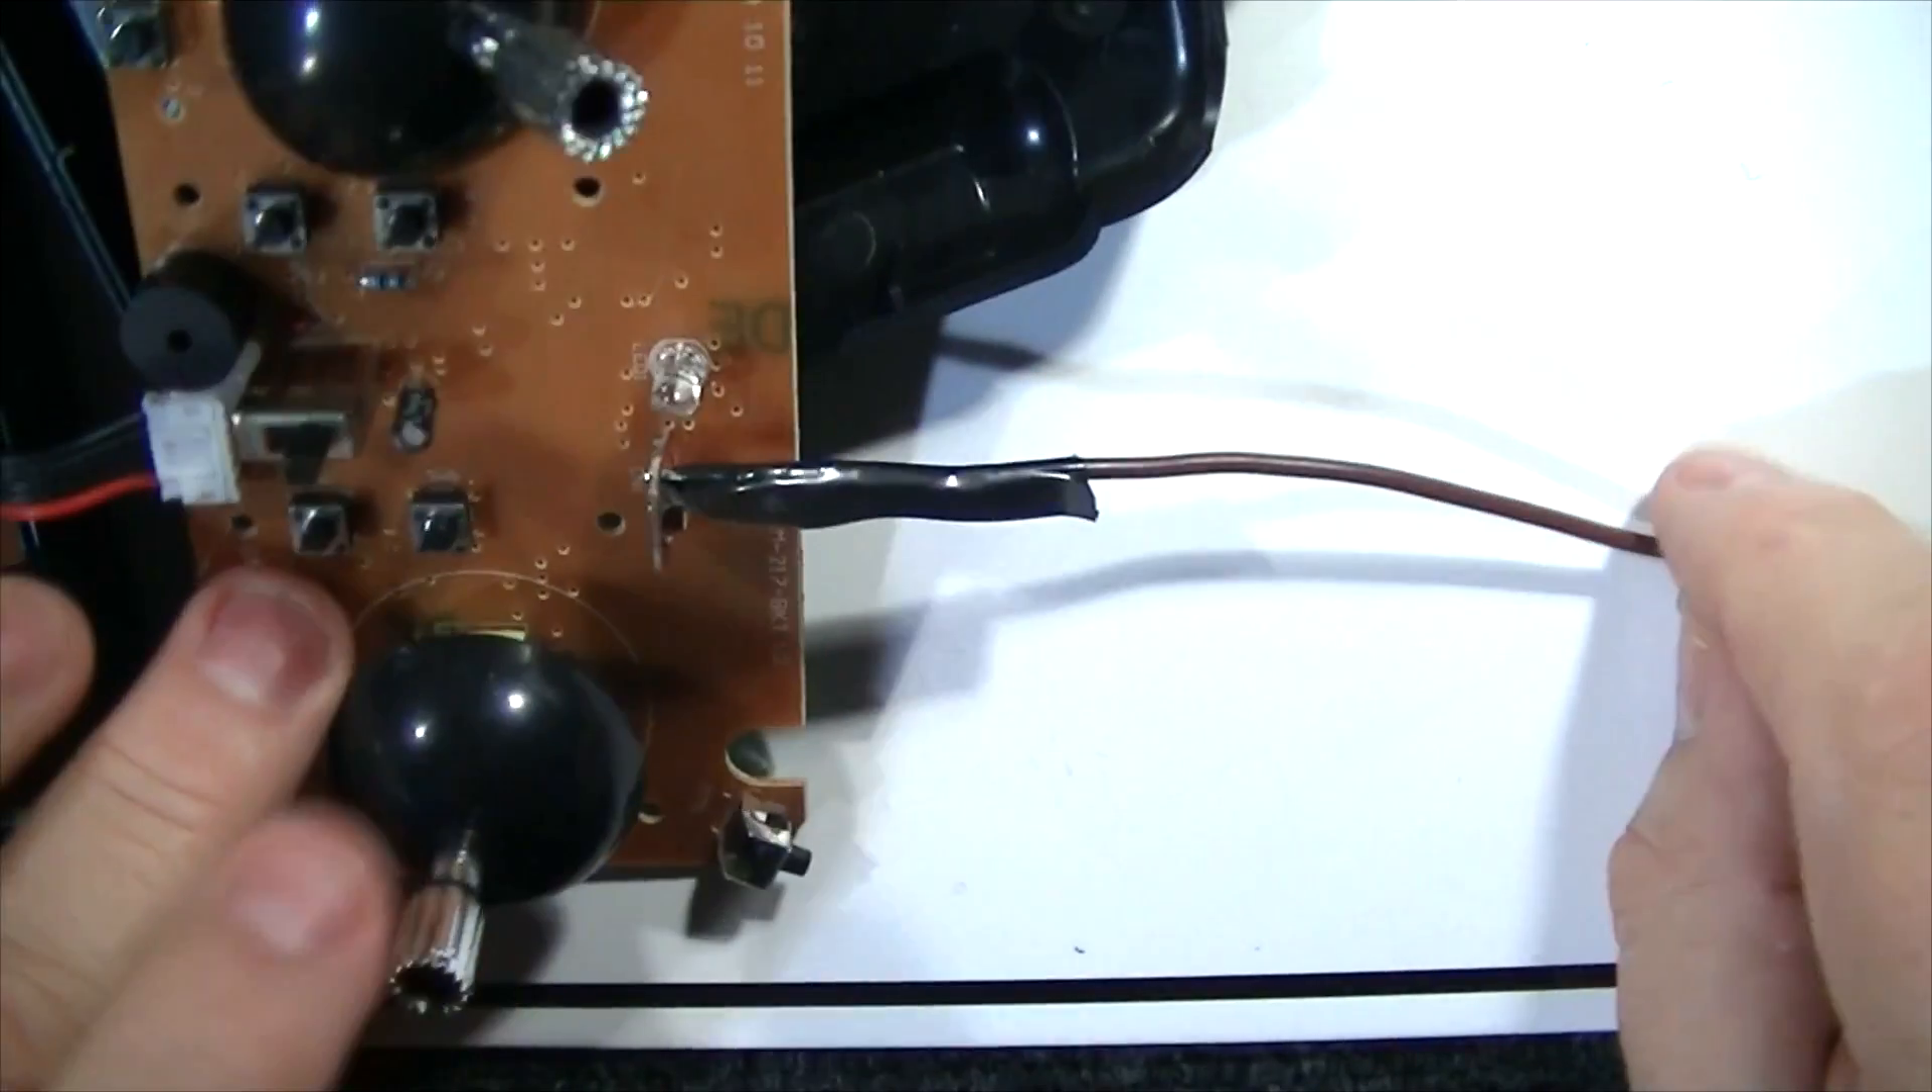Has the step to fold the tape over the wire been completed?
Yes.